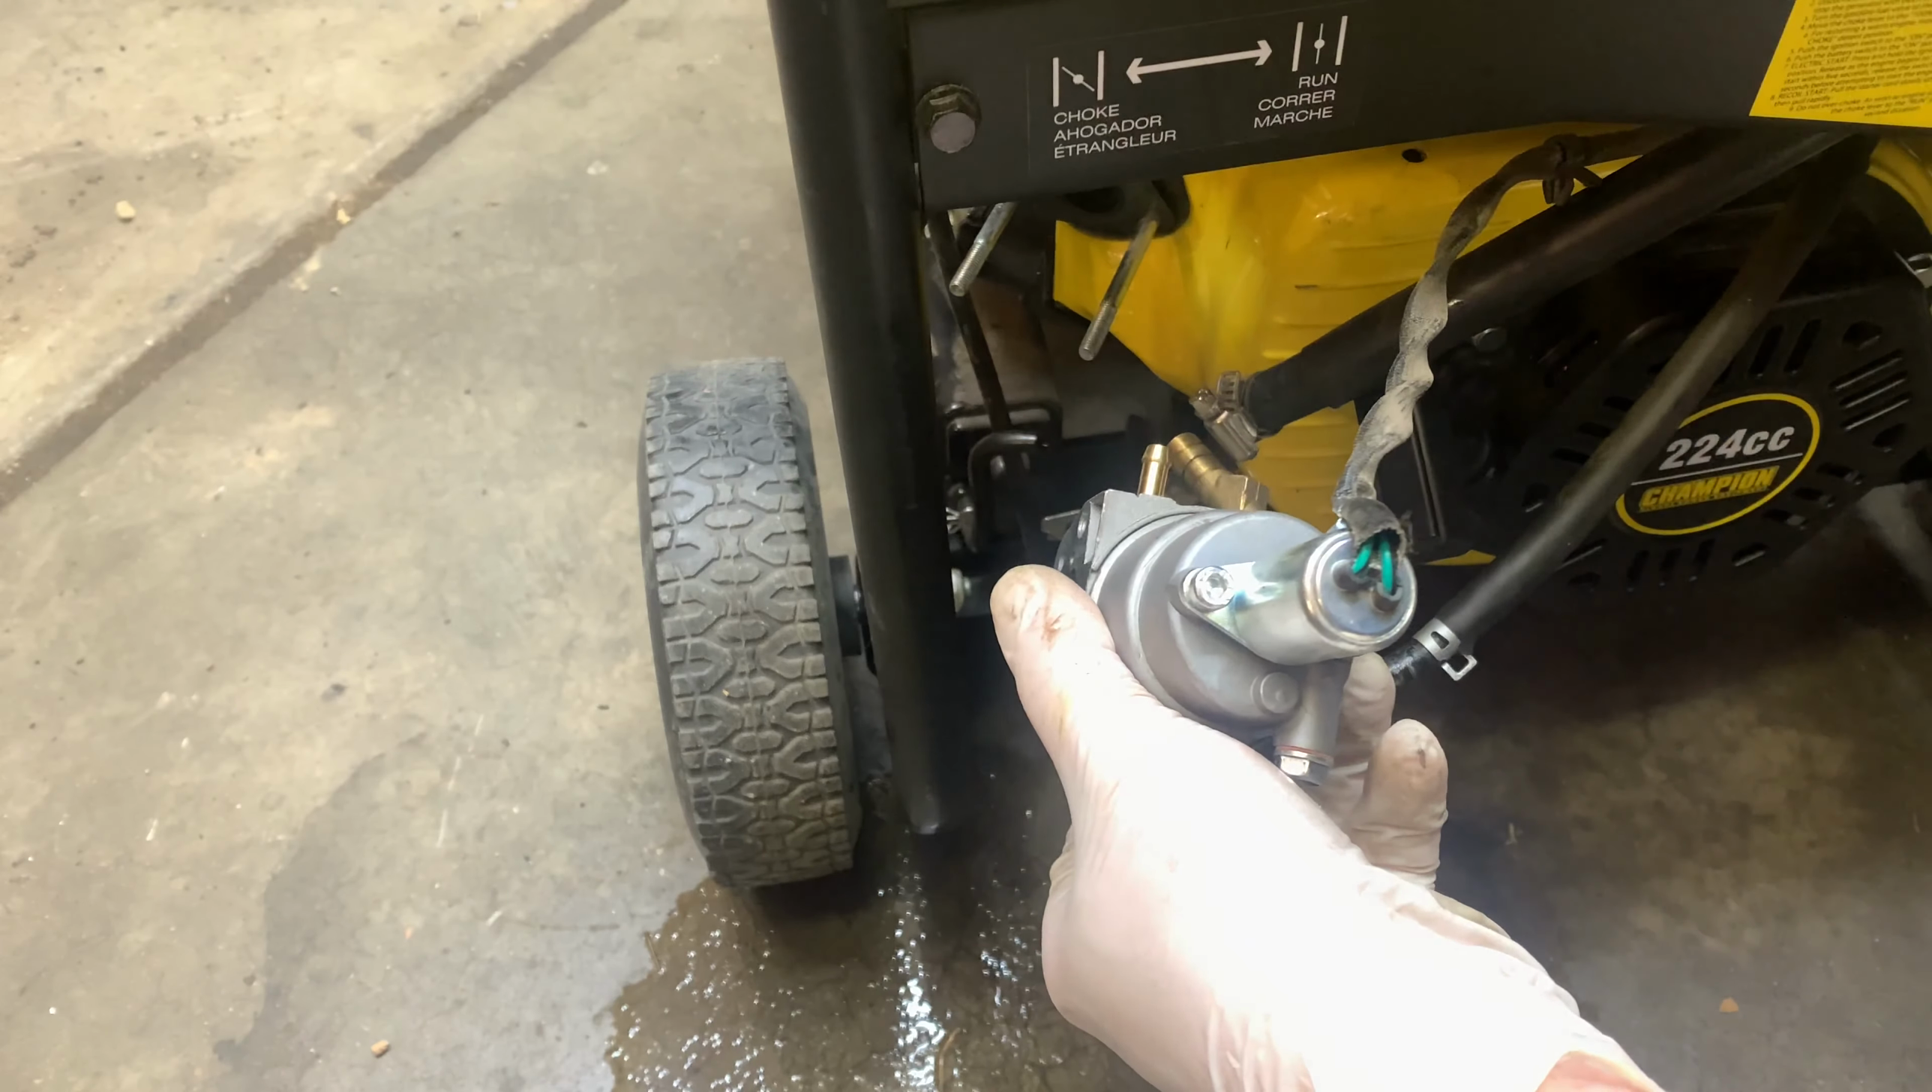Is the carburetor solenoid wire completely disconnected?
No.